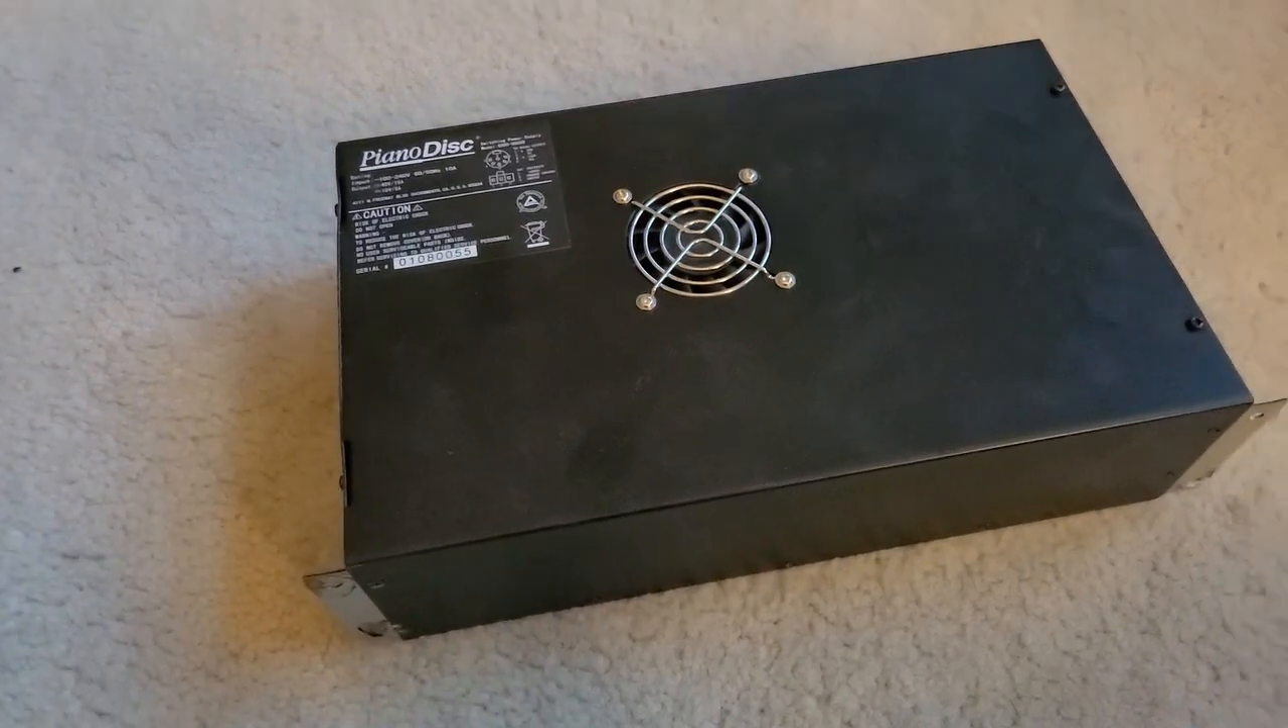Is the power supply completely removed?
Yes.